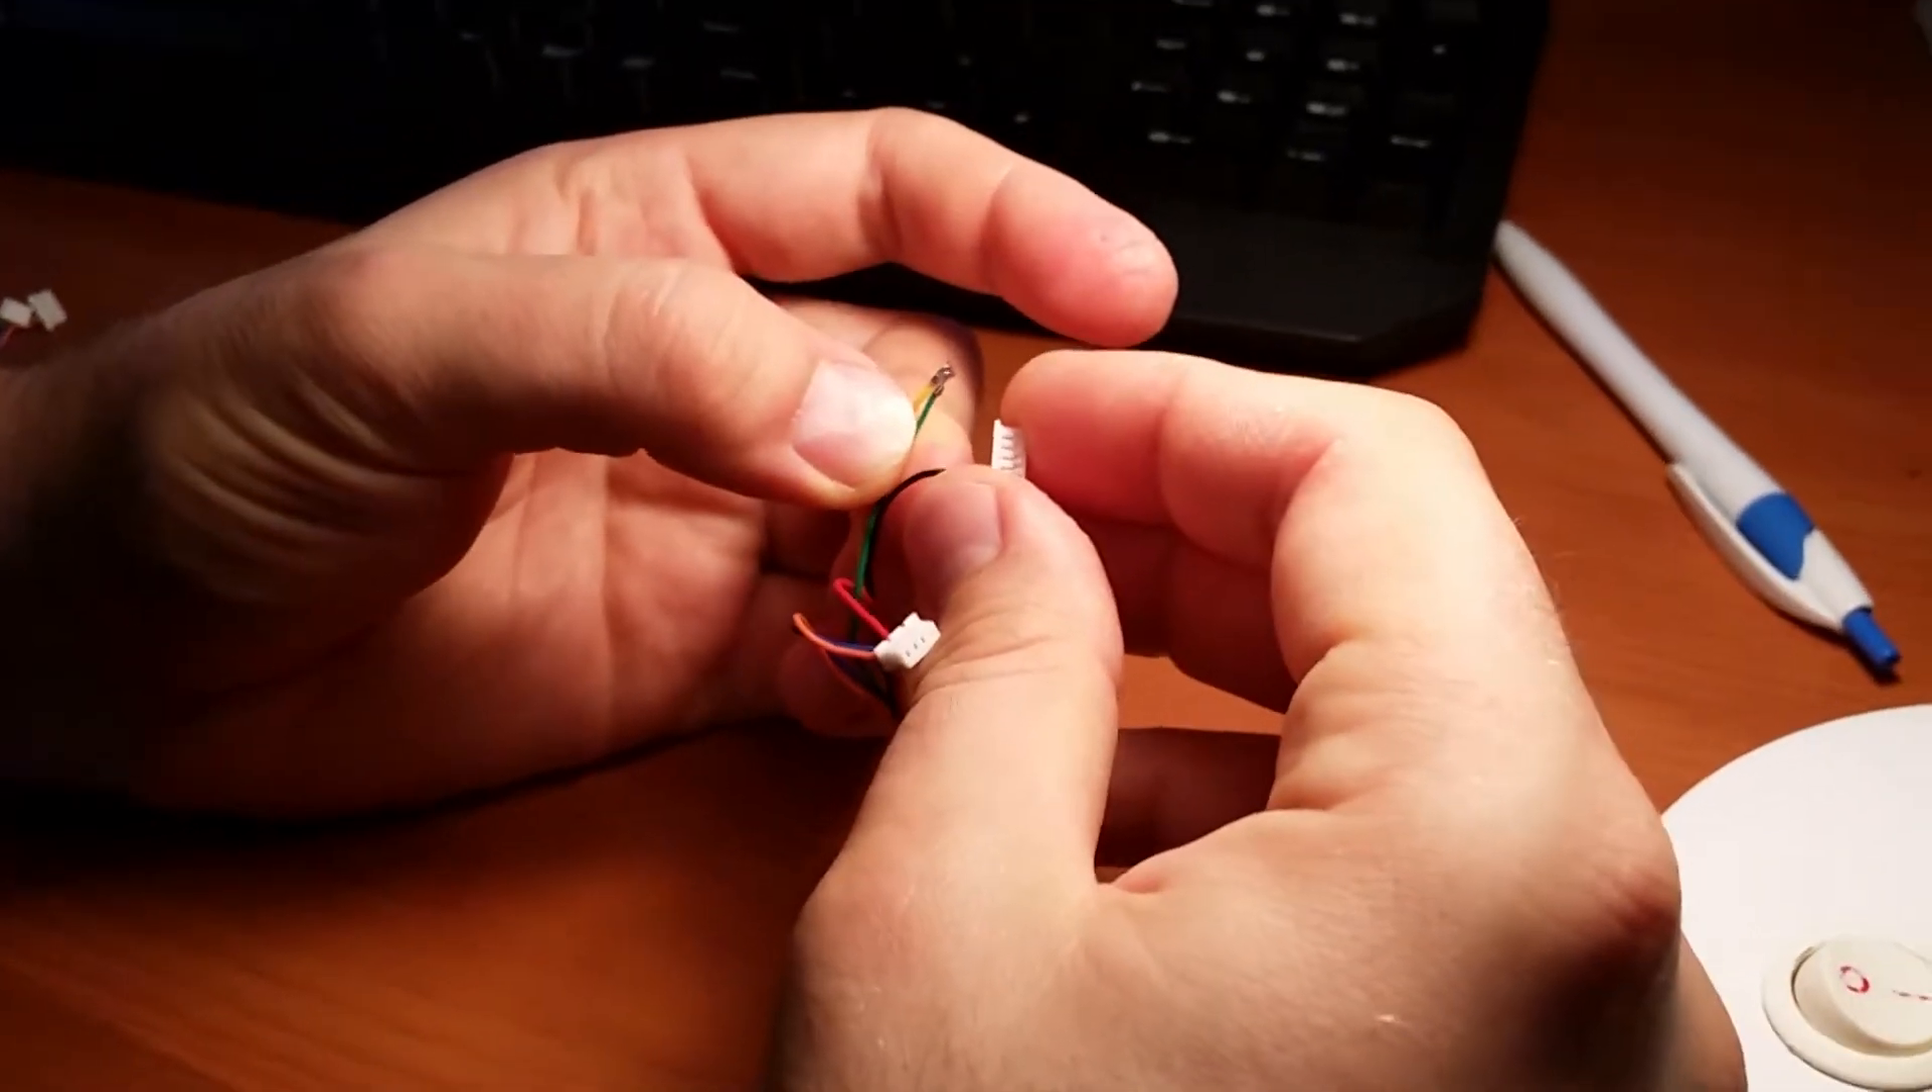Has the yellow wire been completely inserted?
No.